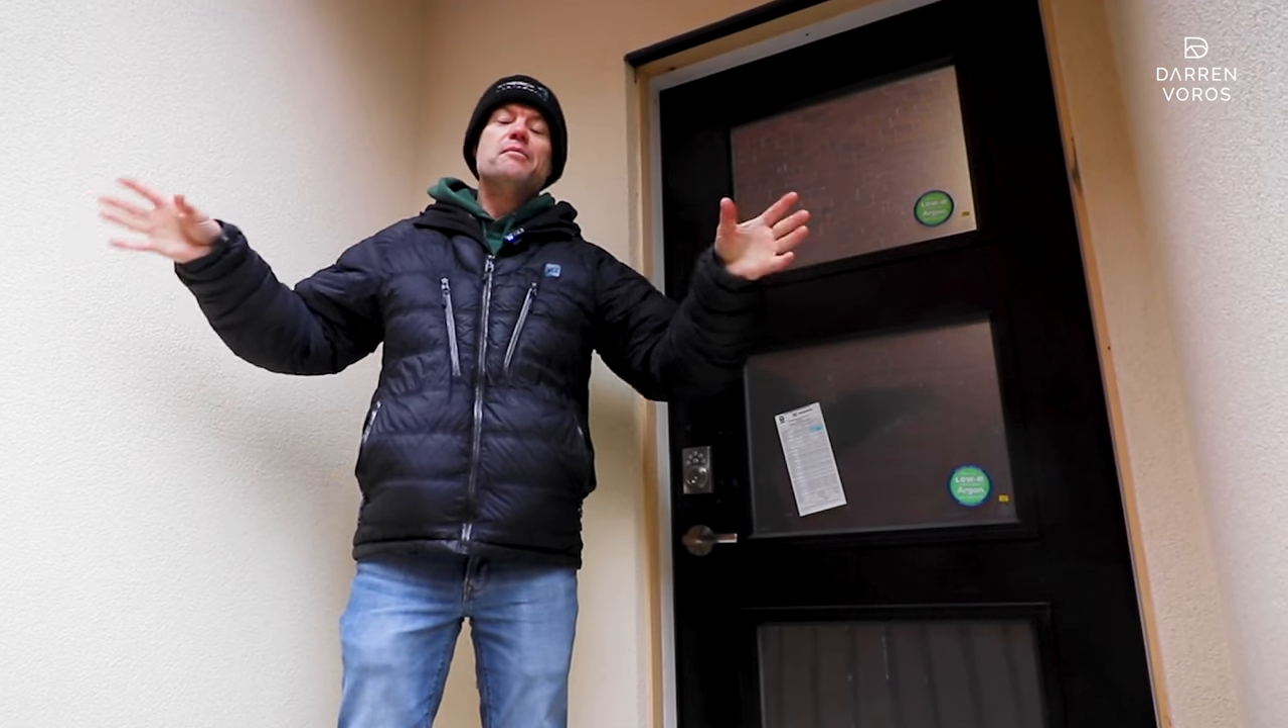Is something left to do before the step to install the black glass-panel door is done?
No.